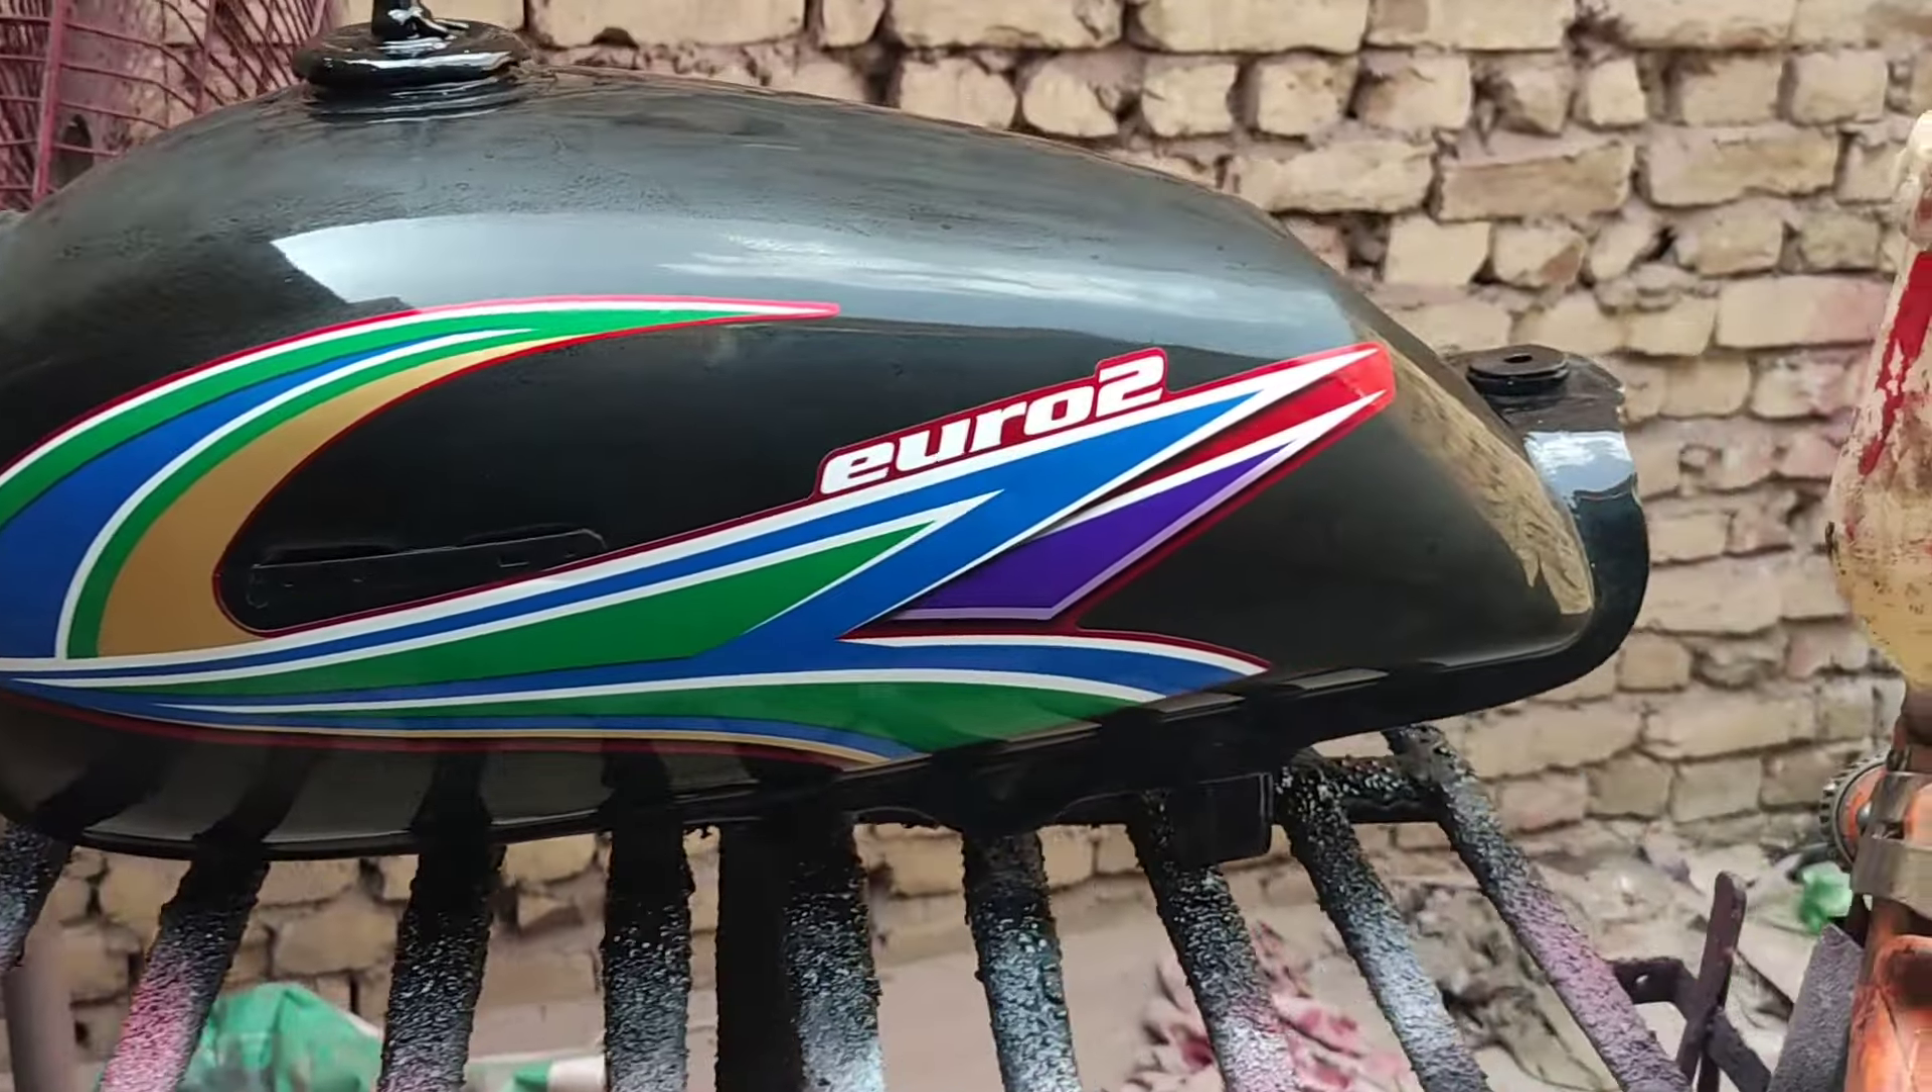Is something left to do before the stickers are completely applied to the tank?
No.